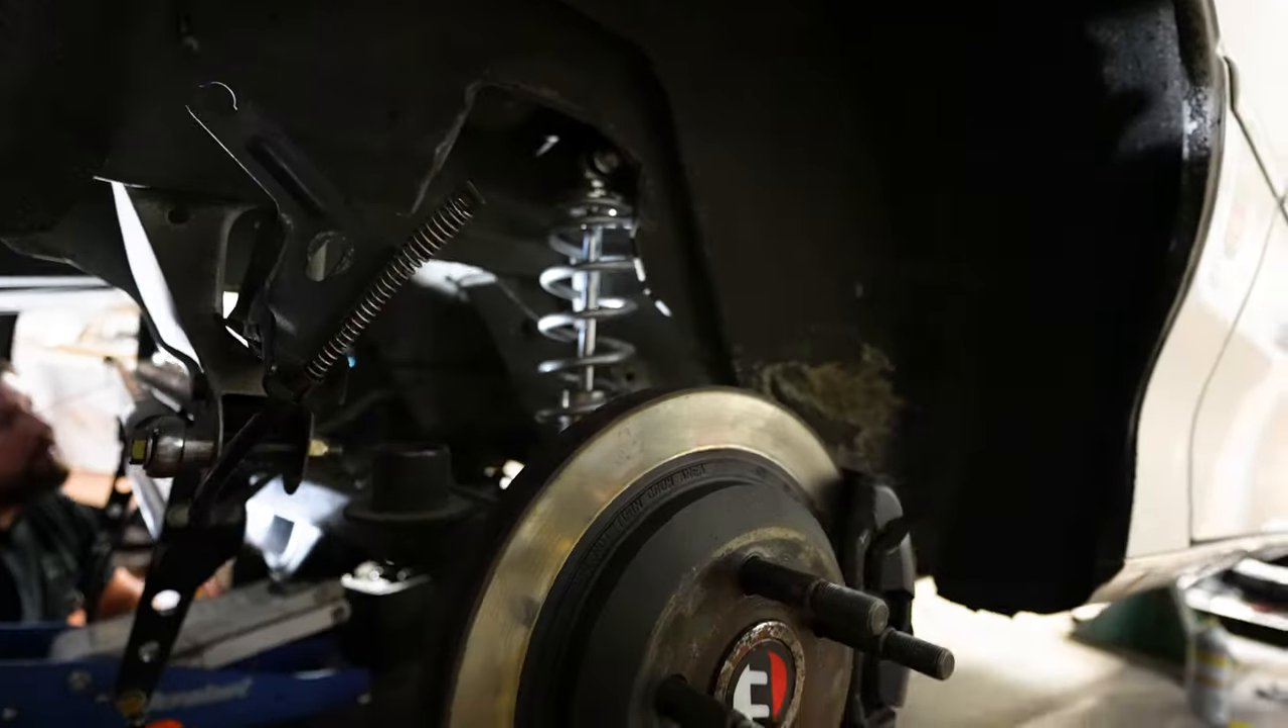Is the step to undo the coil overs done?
No.